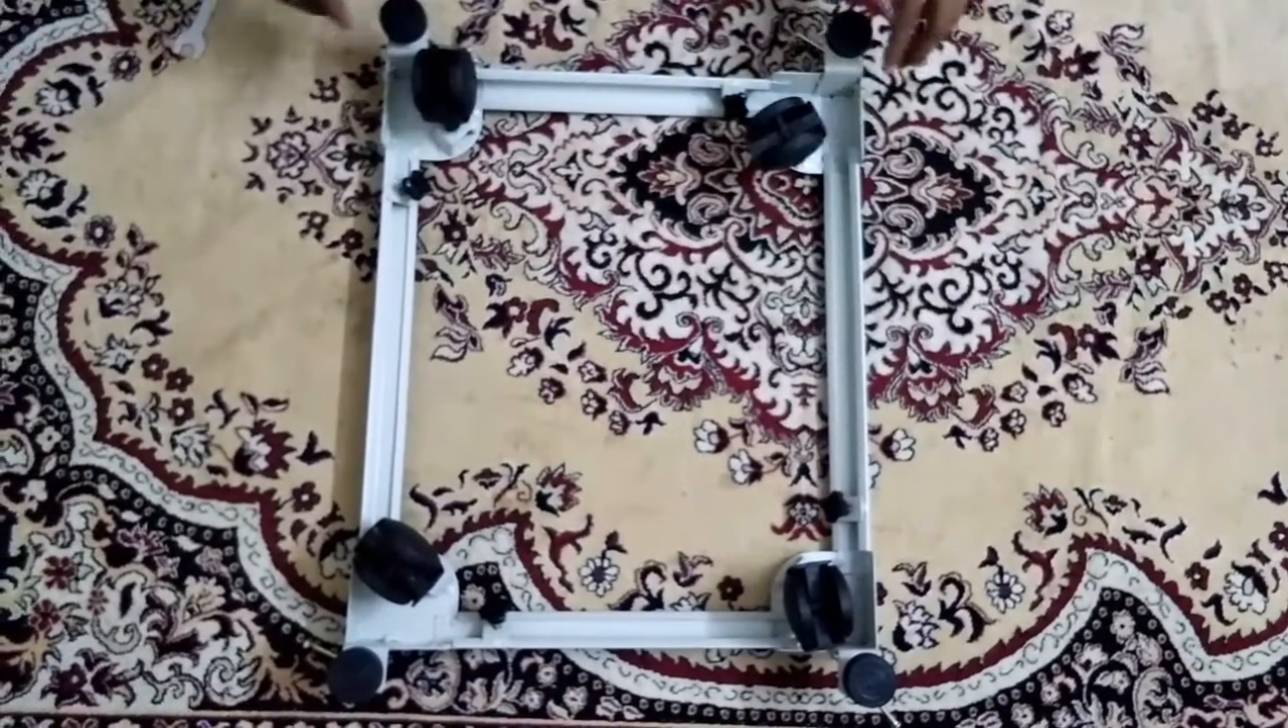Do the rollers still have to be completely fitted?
No.